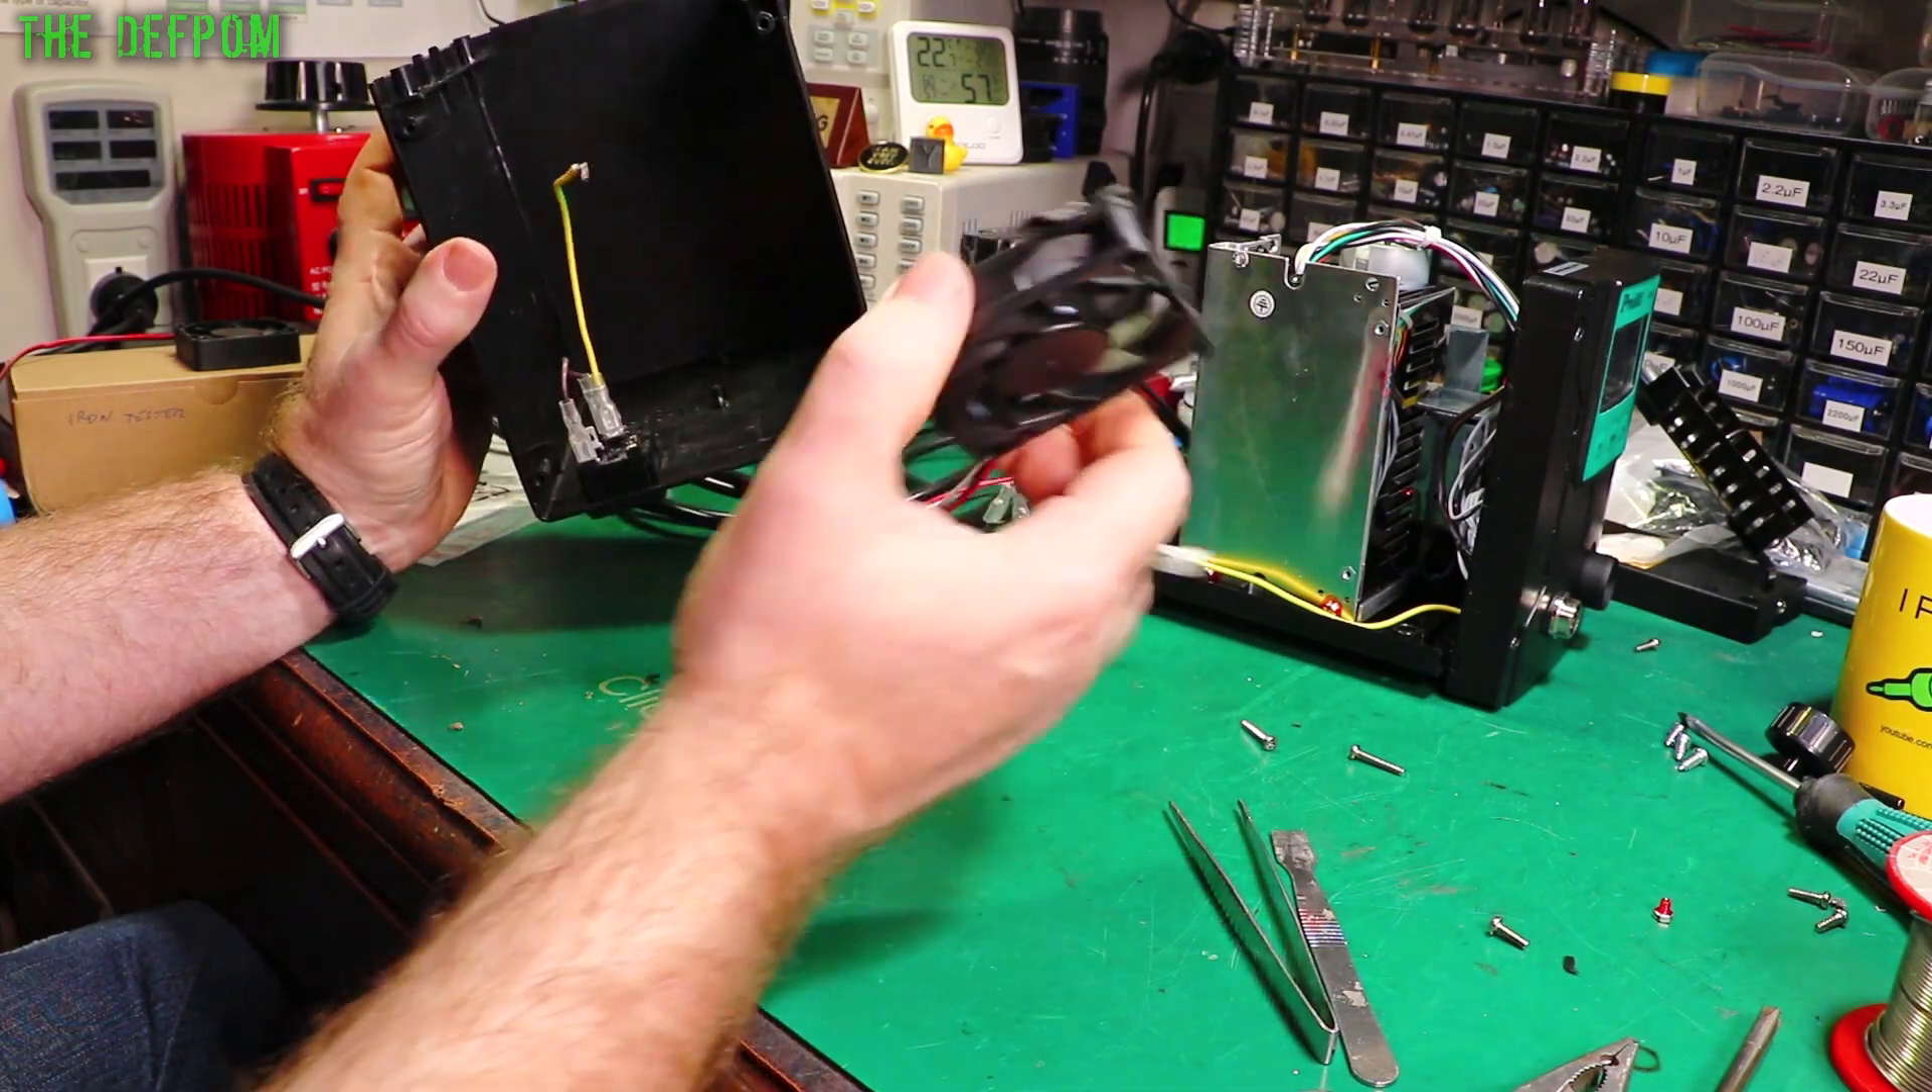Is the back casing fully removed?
Yes.